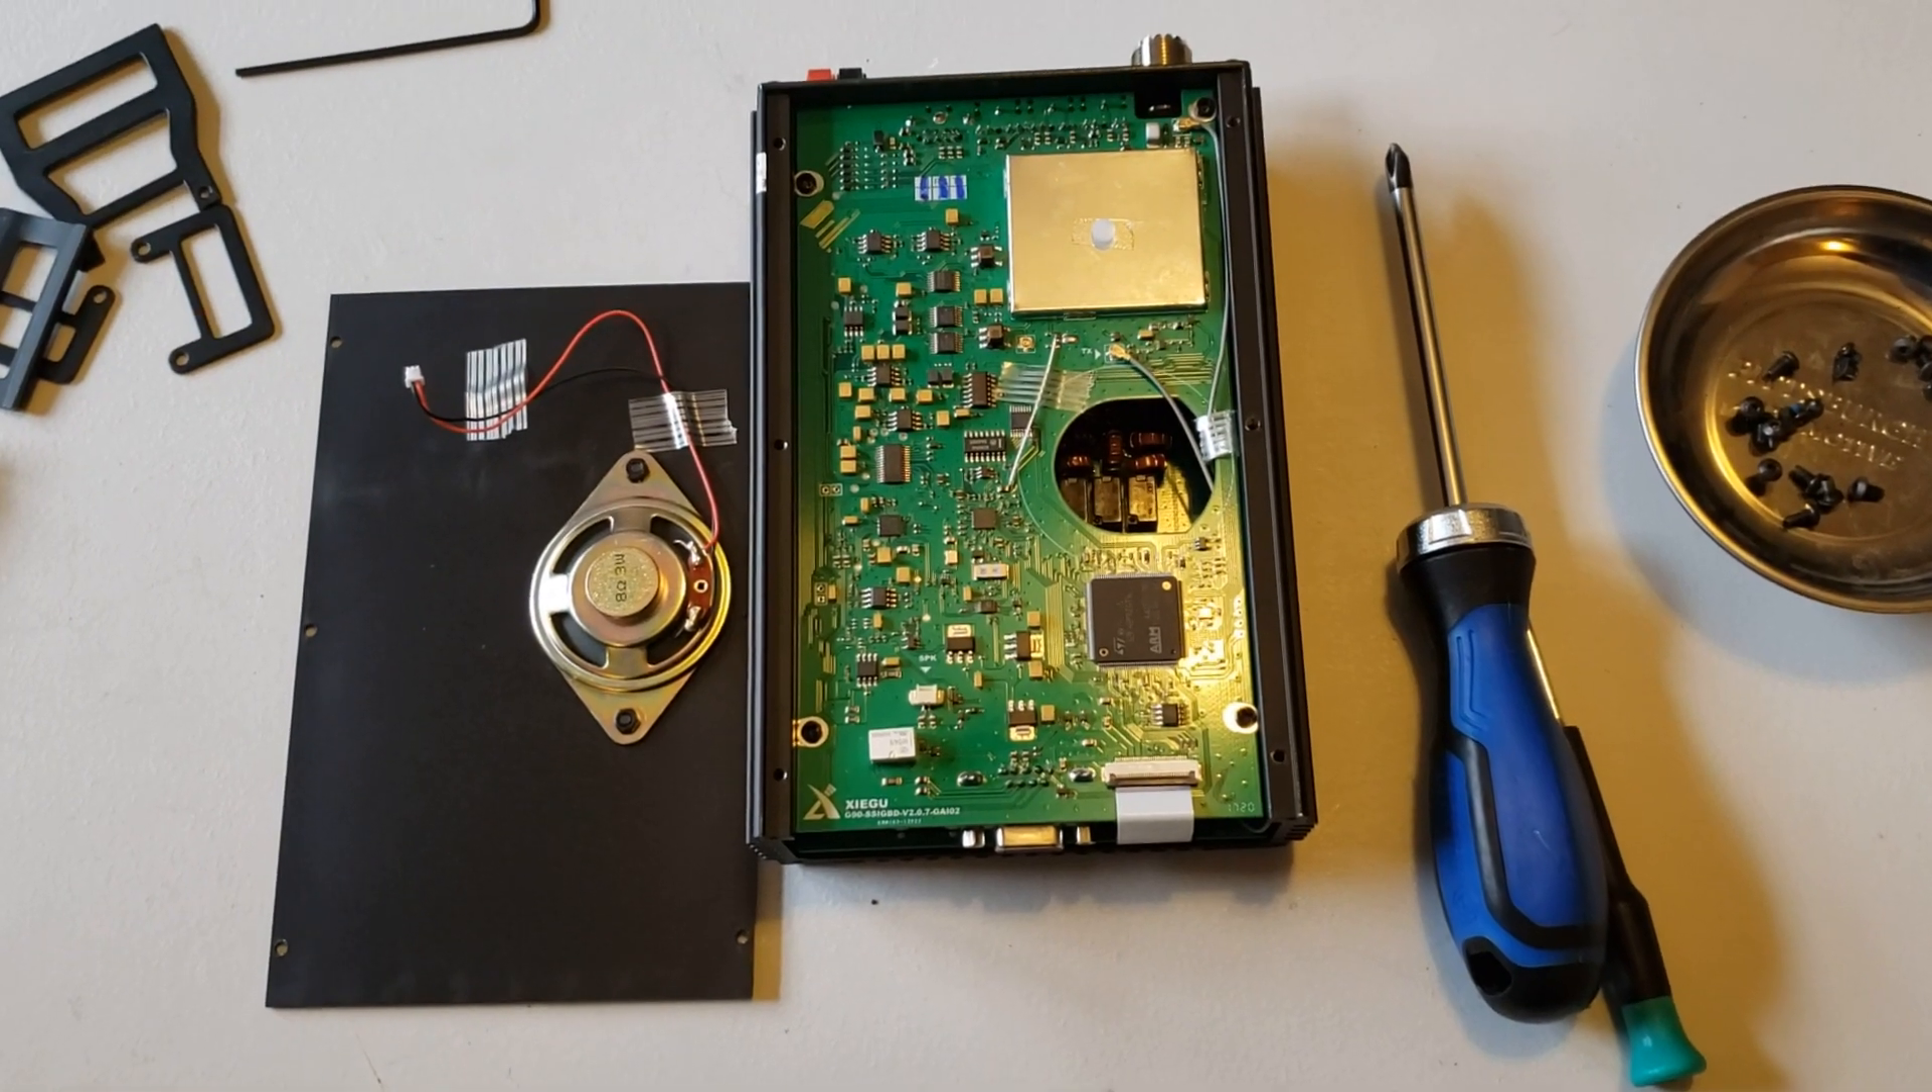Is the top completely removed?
Yes.